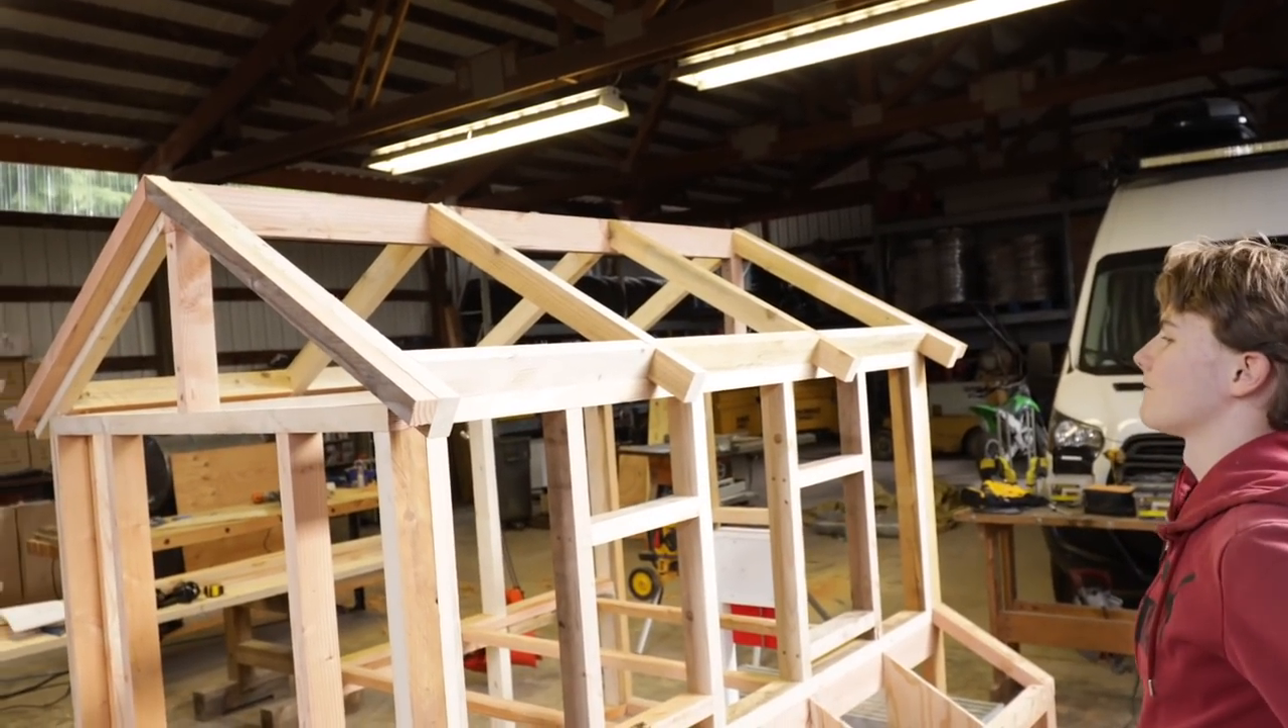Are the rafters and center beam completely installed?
Yes.